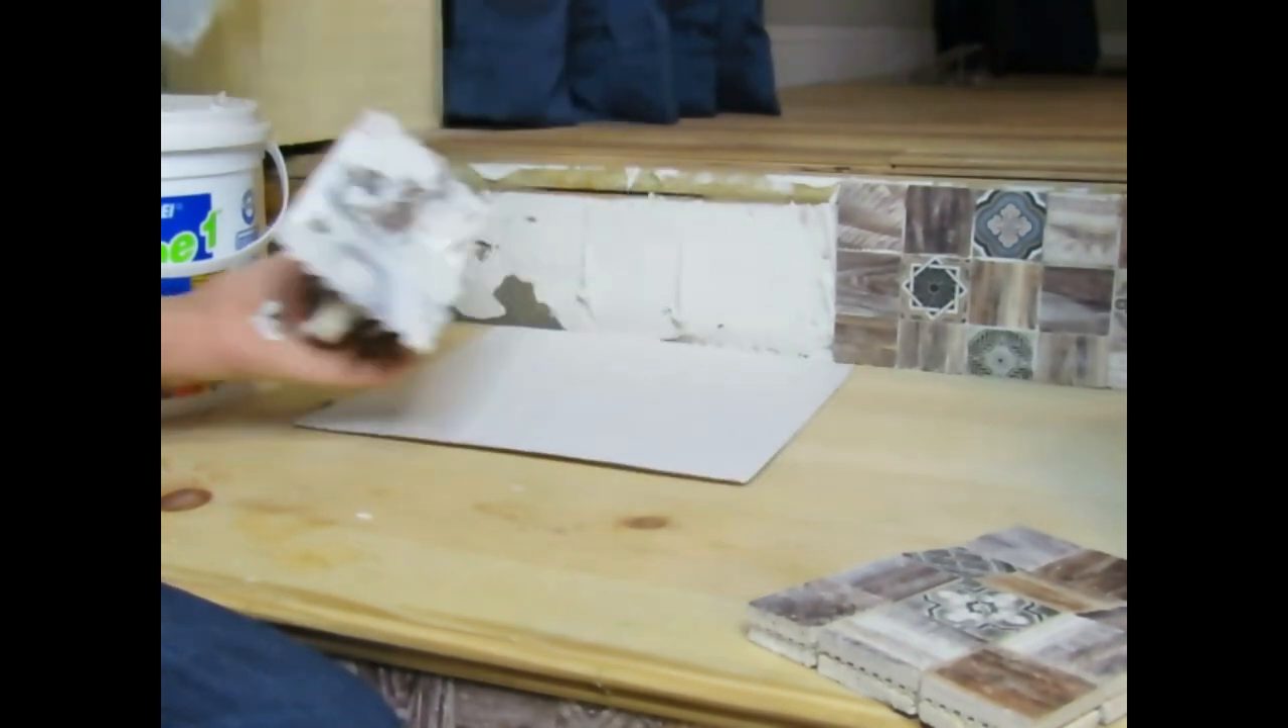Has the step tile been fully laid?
No.